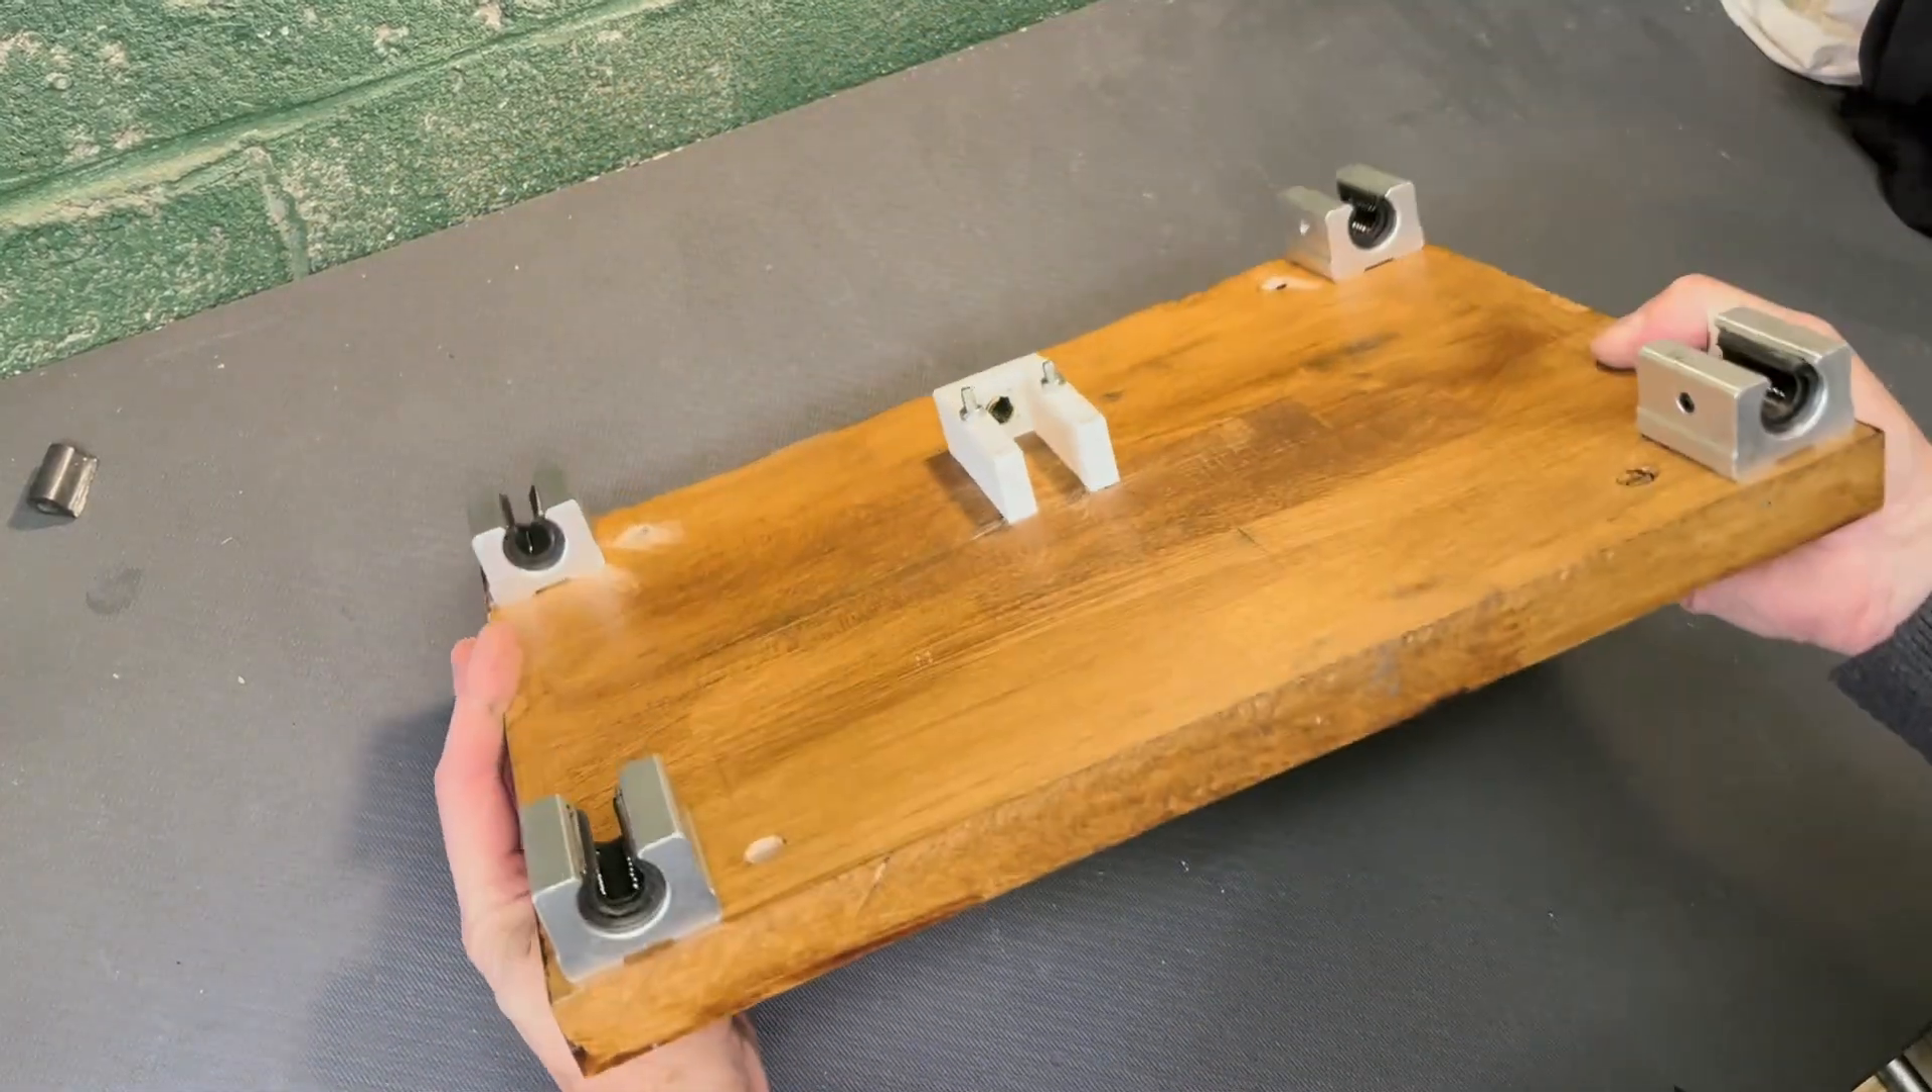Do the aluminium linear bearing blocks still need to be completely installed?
No.